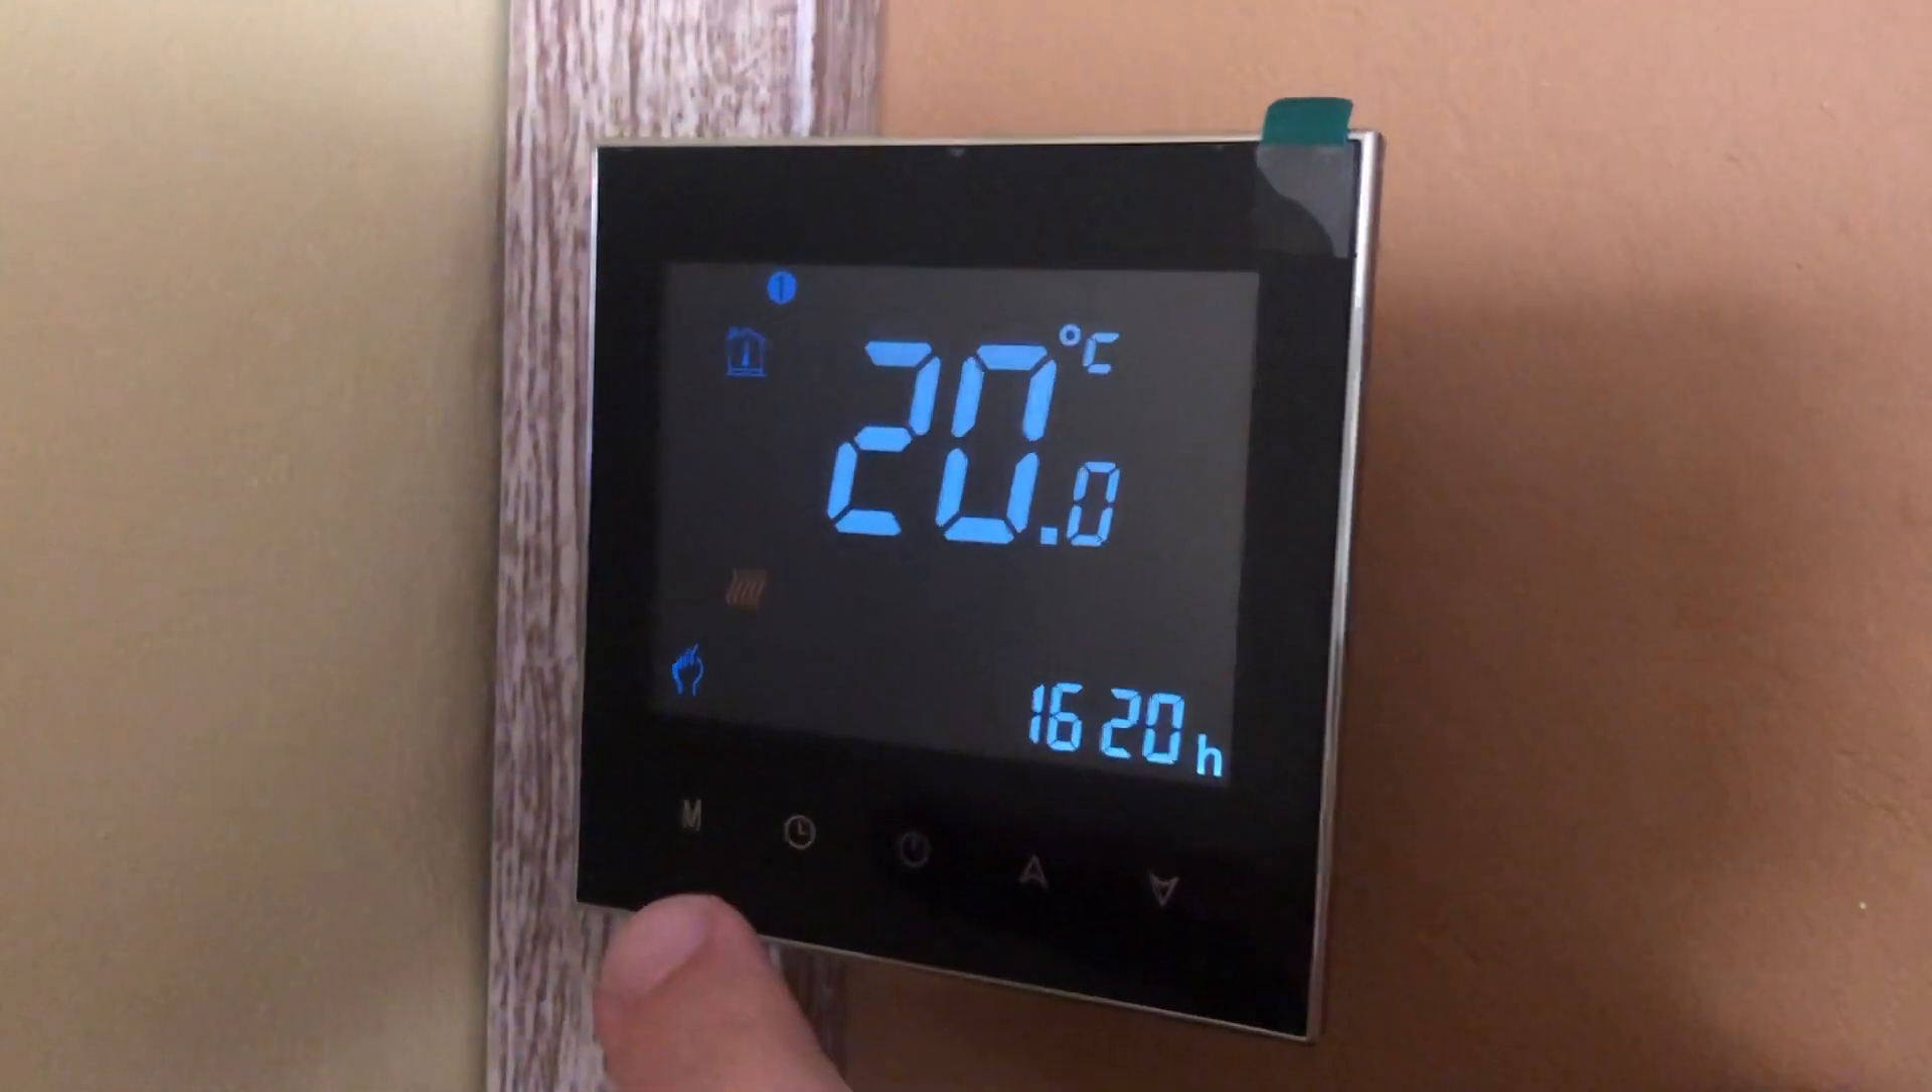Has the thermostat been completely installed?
Yes.